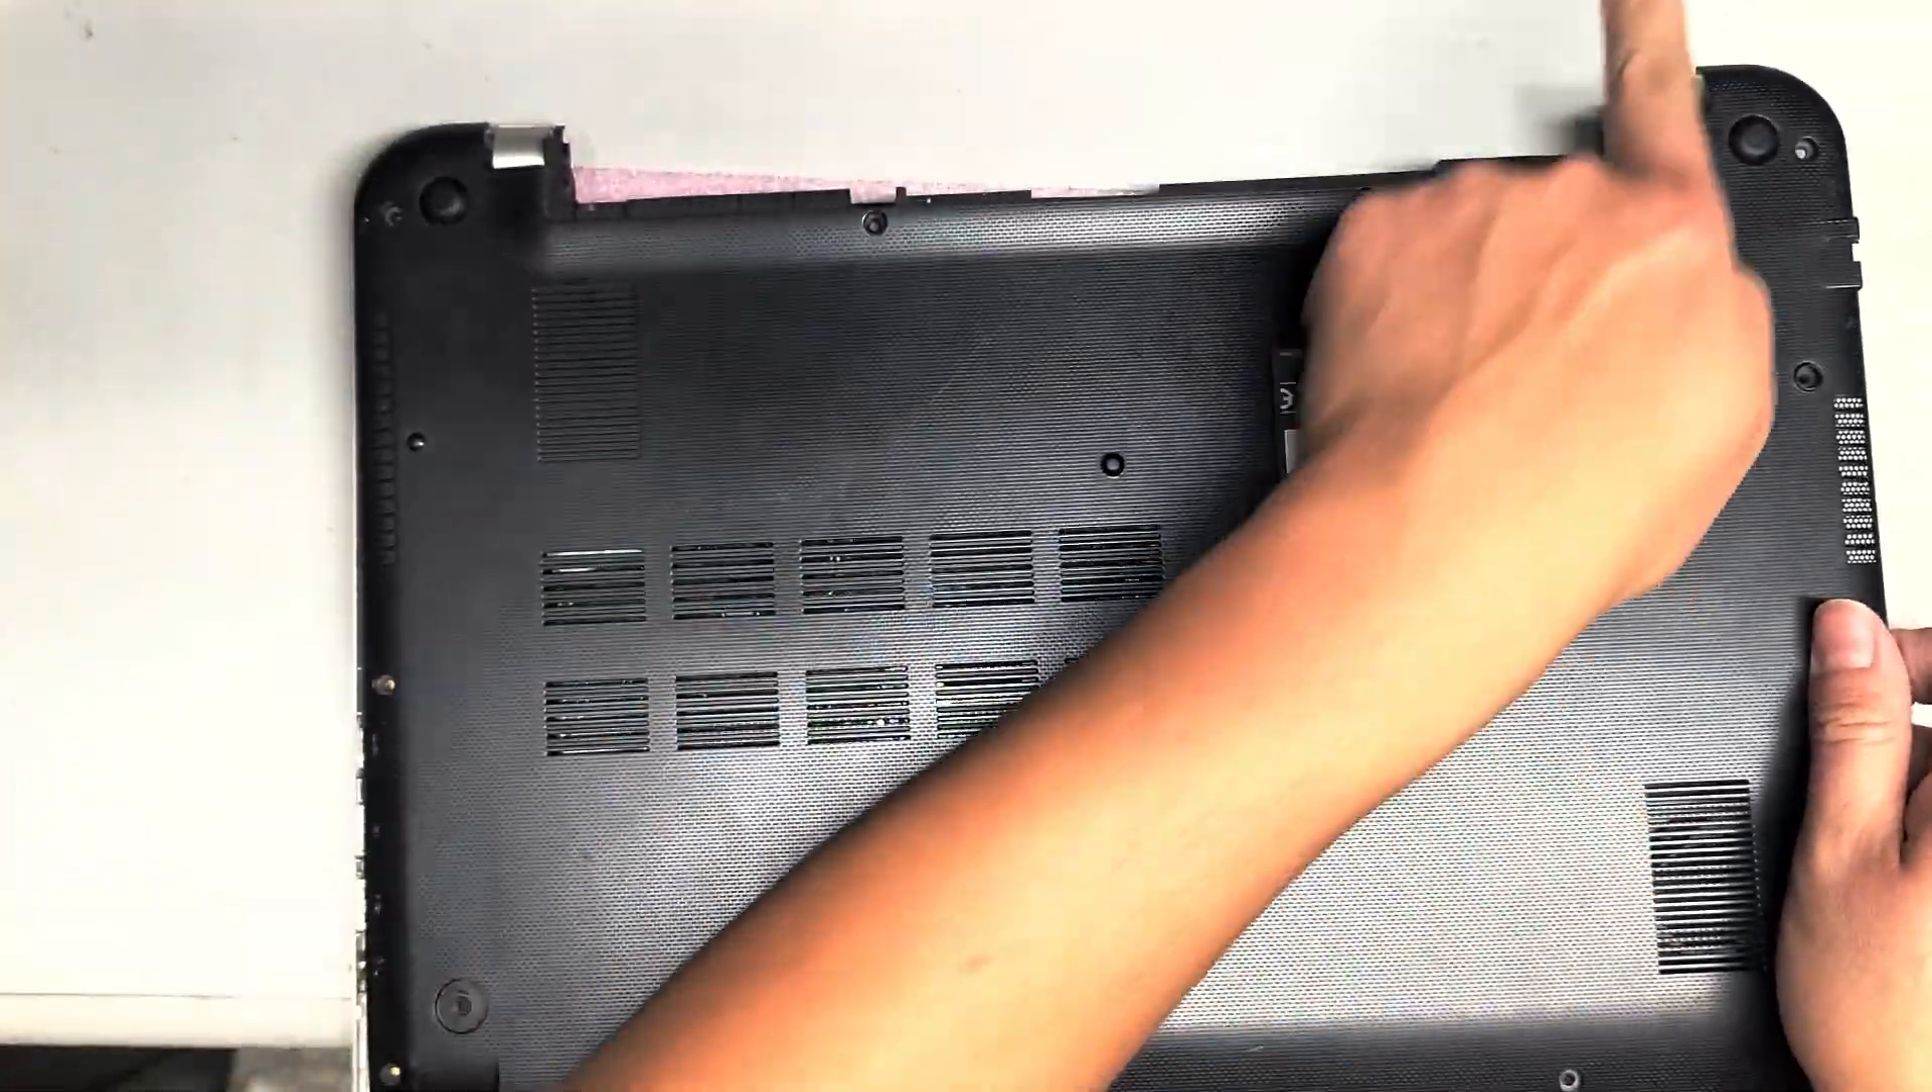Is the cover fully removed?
No.